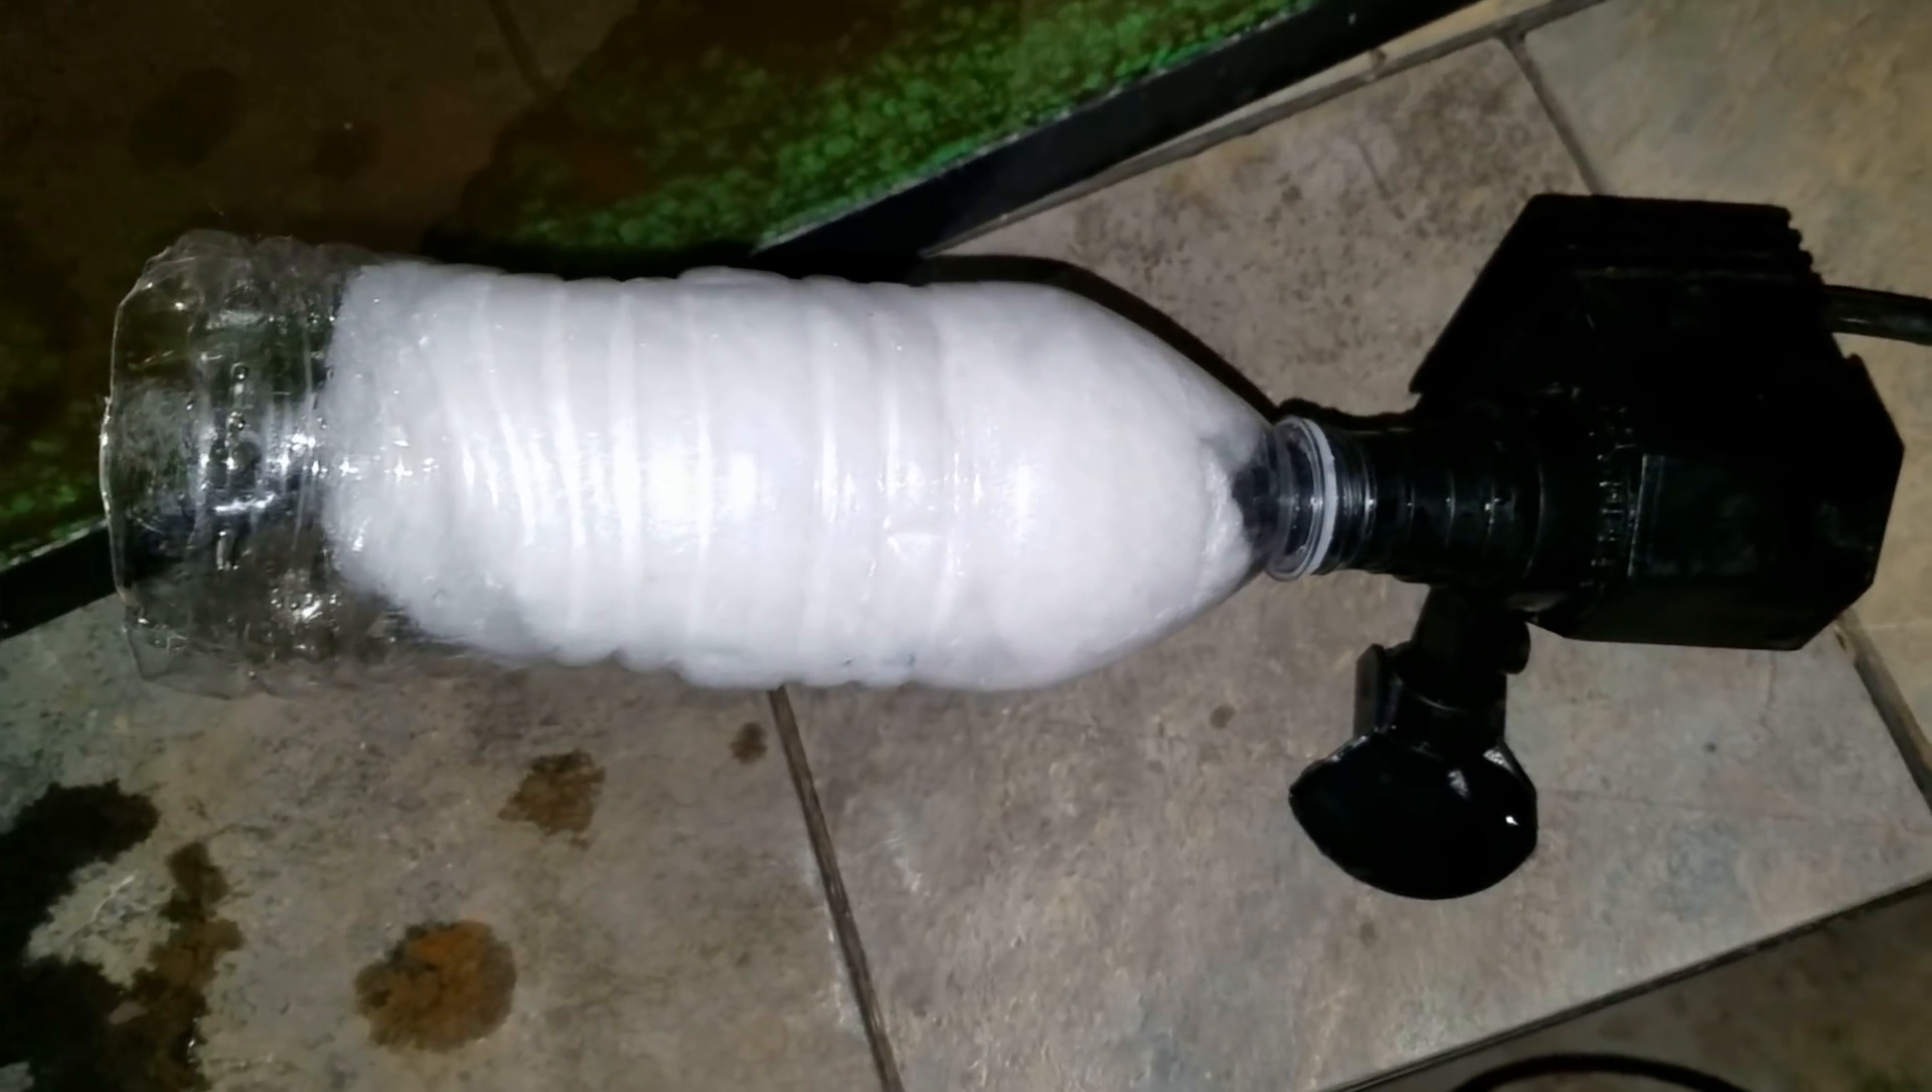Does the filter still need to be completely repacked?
No.